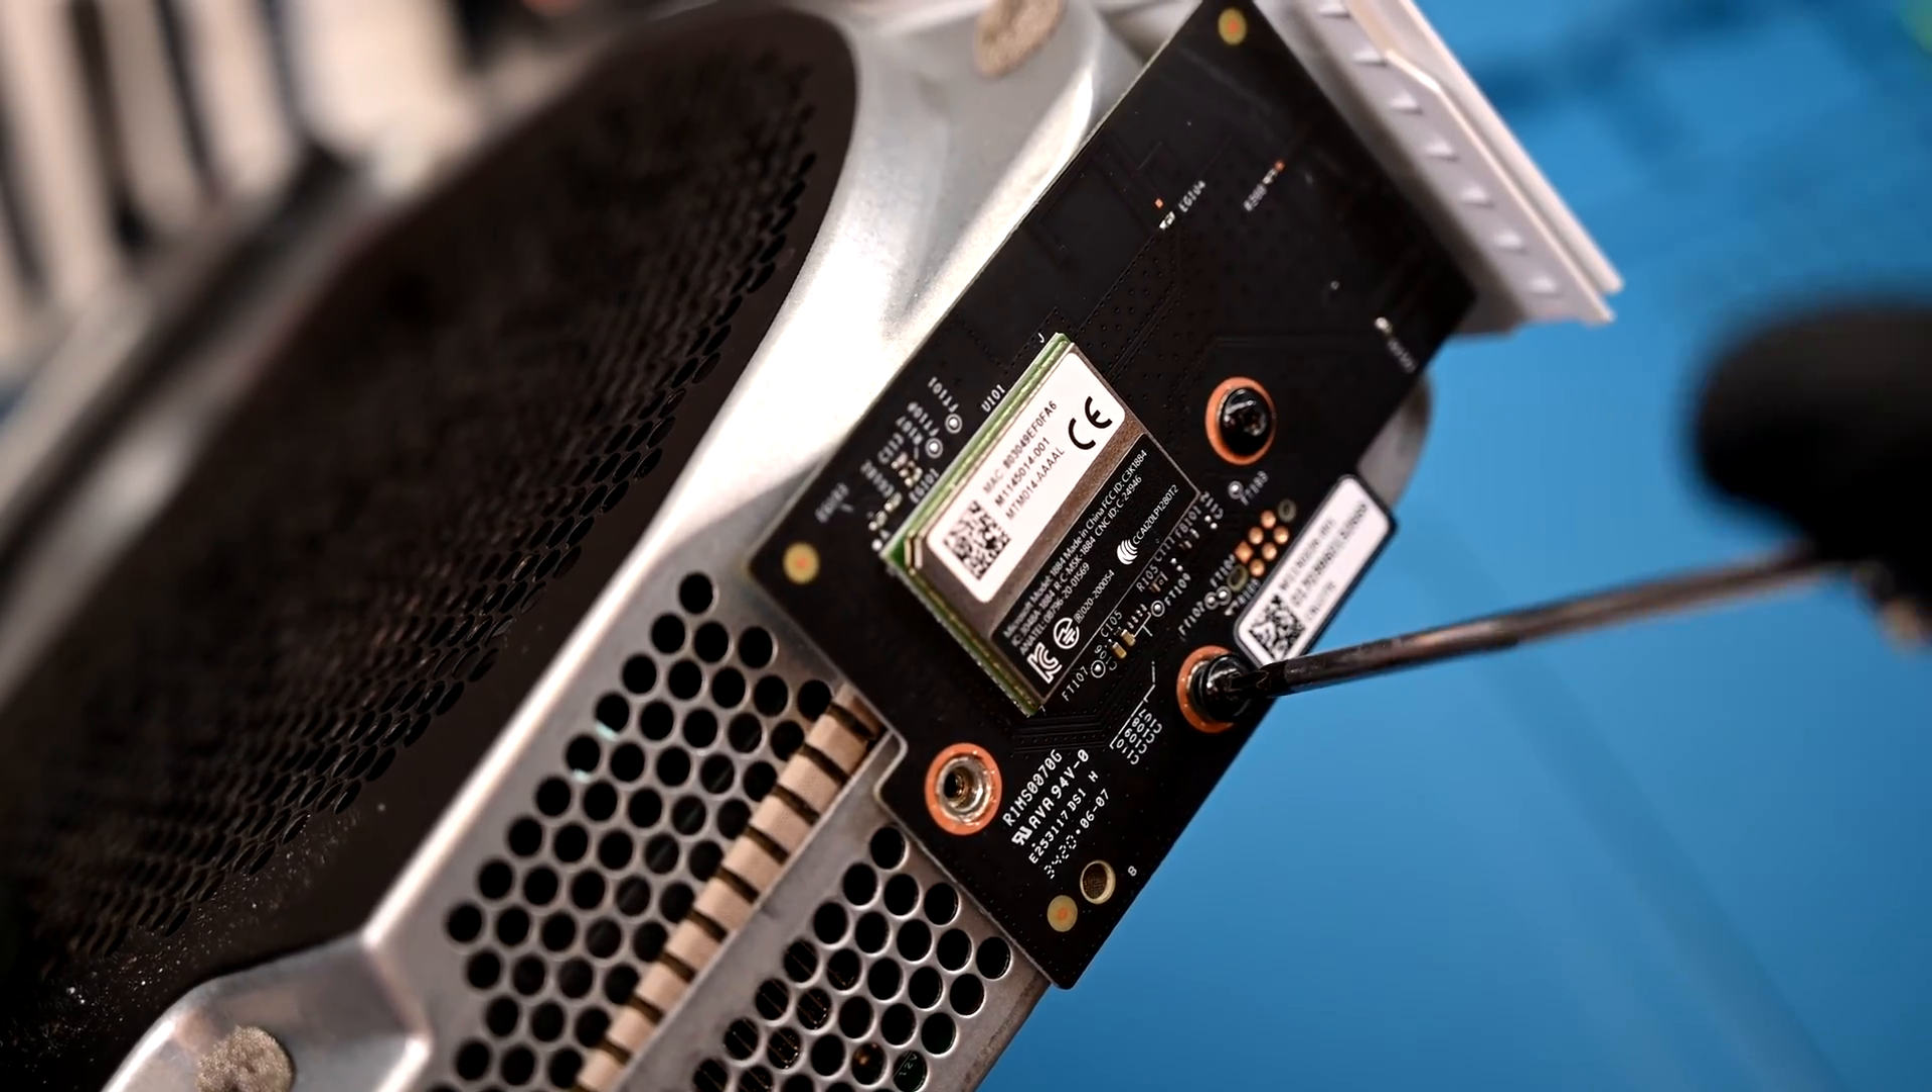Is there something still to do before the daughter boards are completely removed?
Yes.